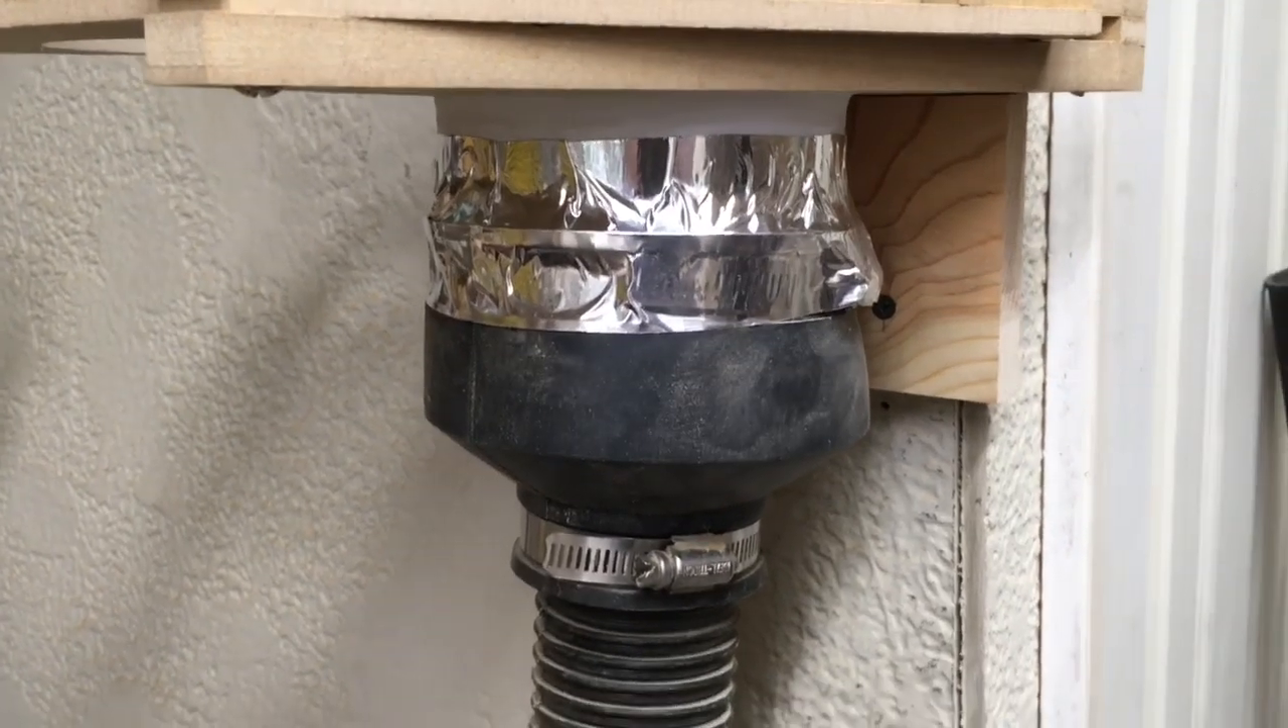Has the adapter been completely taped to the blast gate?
Yes.